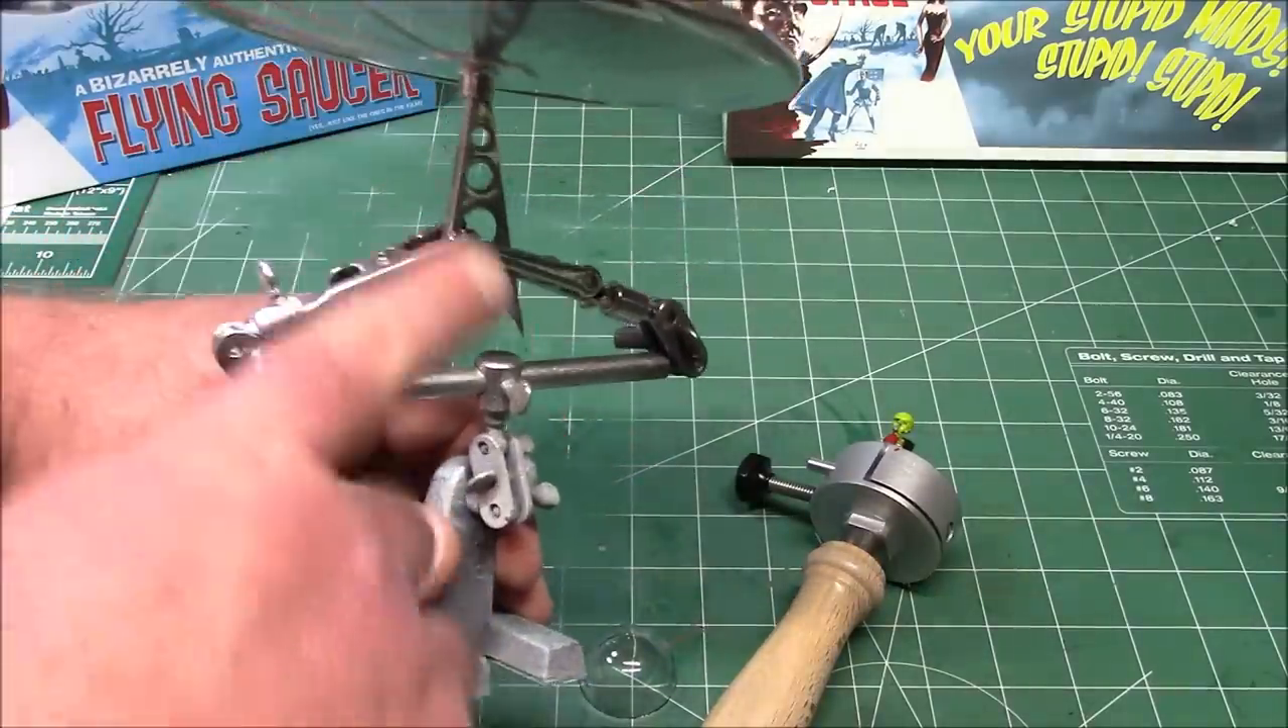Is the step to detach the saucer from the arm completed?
No.